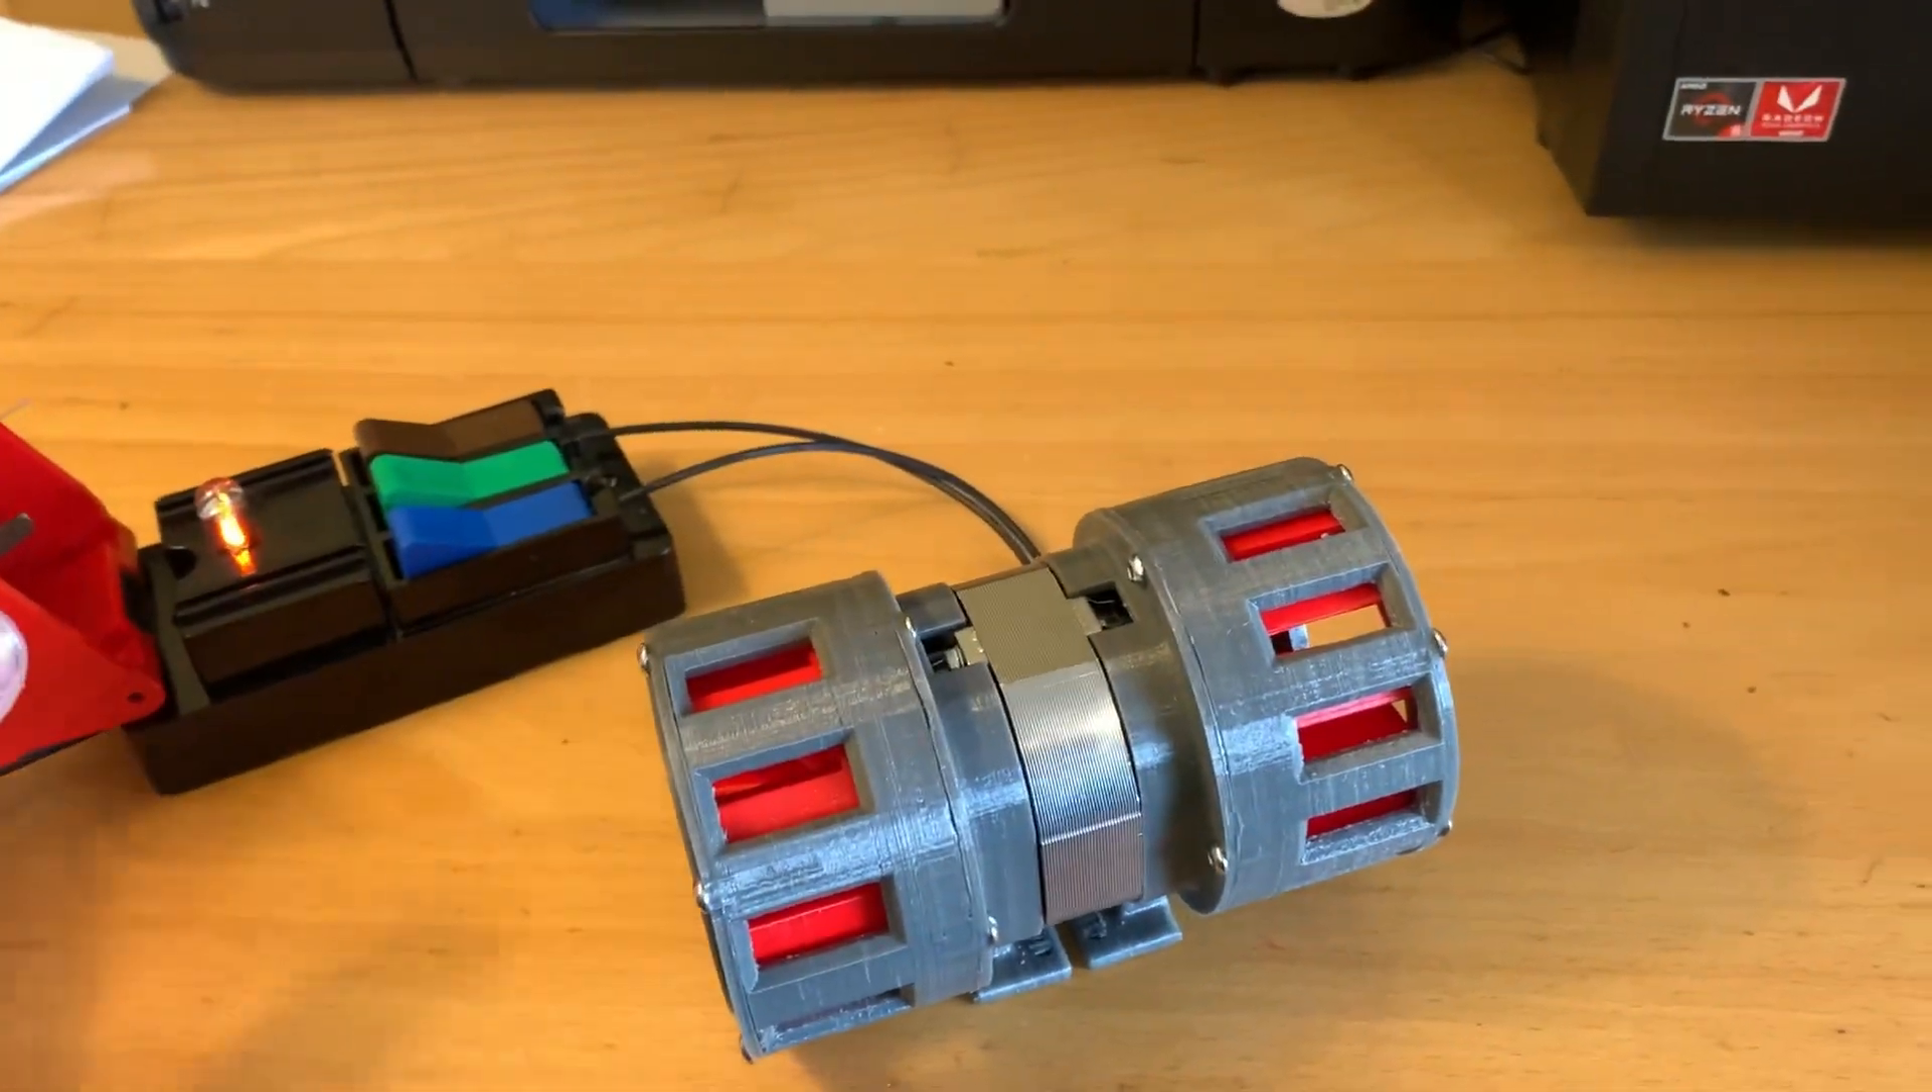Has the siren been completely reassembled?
Yes.